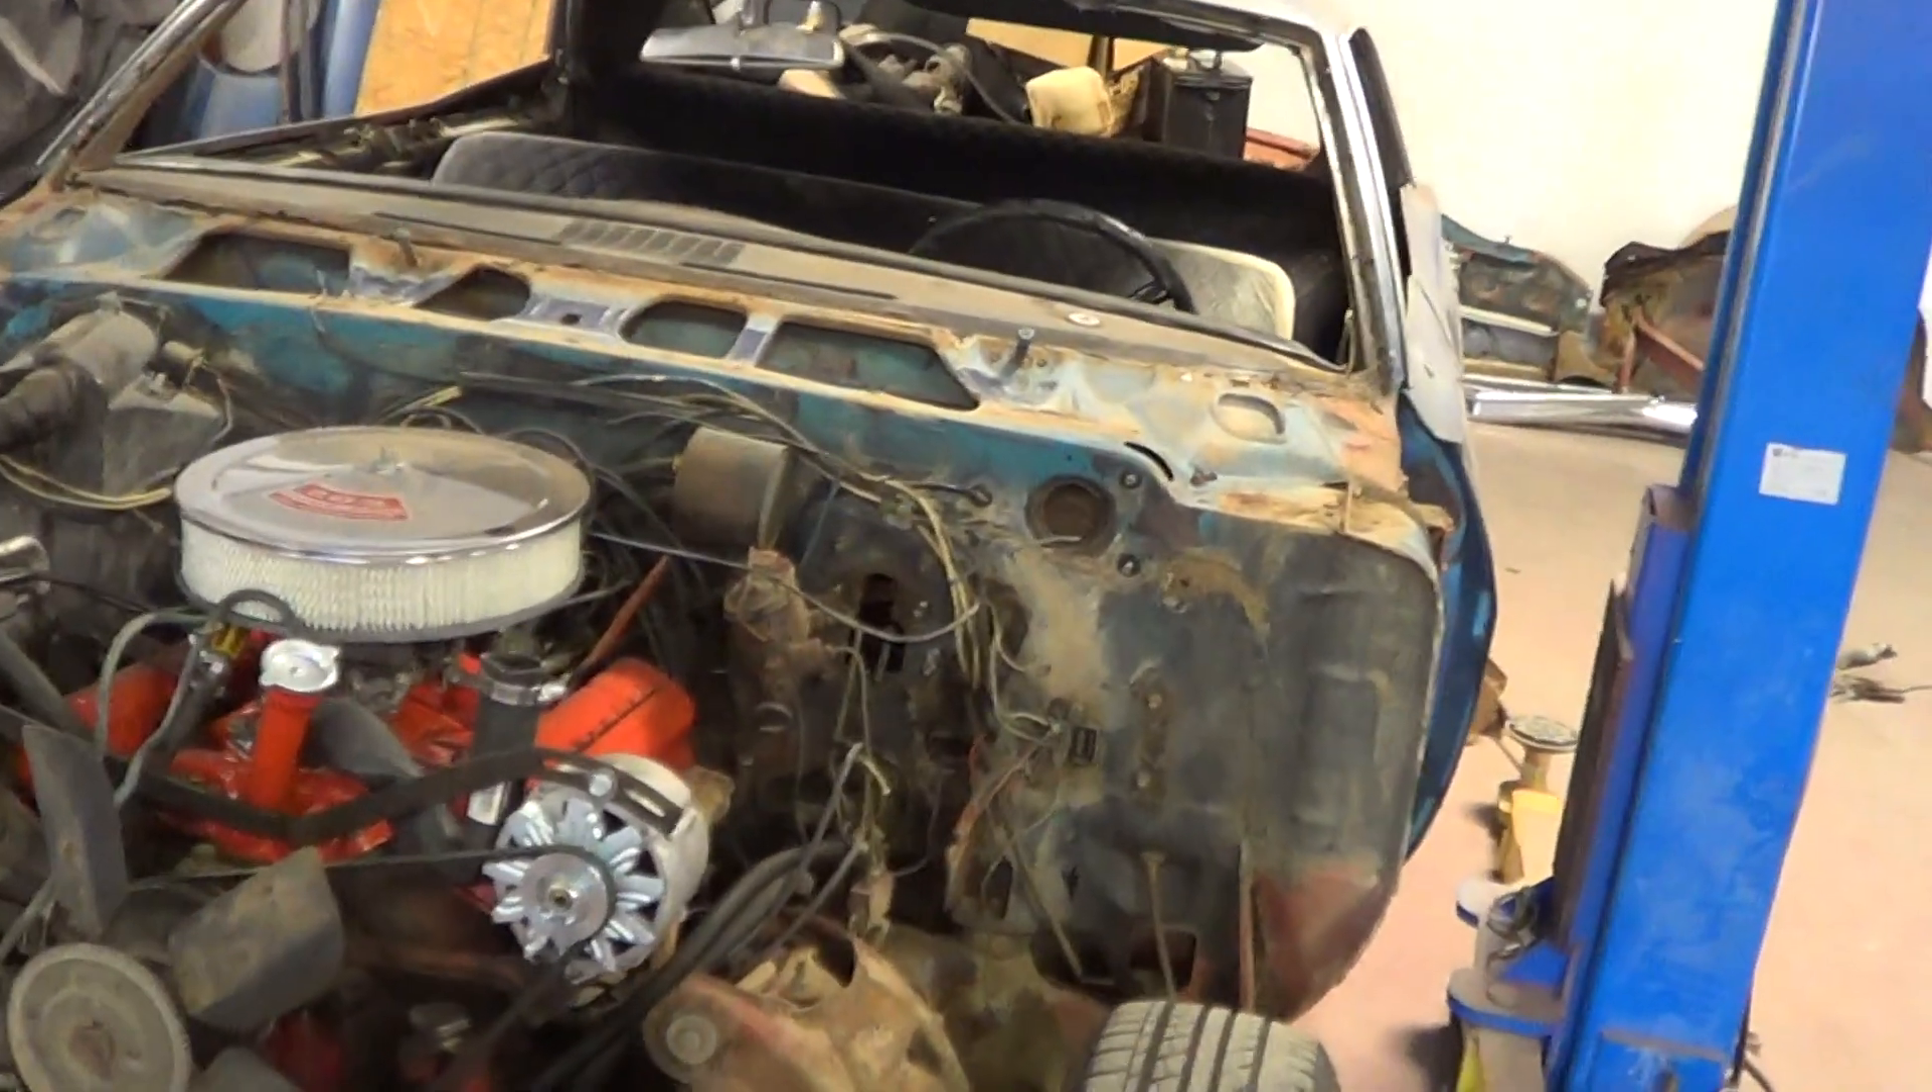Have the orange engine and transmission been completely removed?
No.